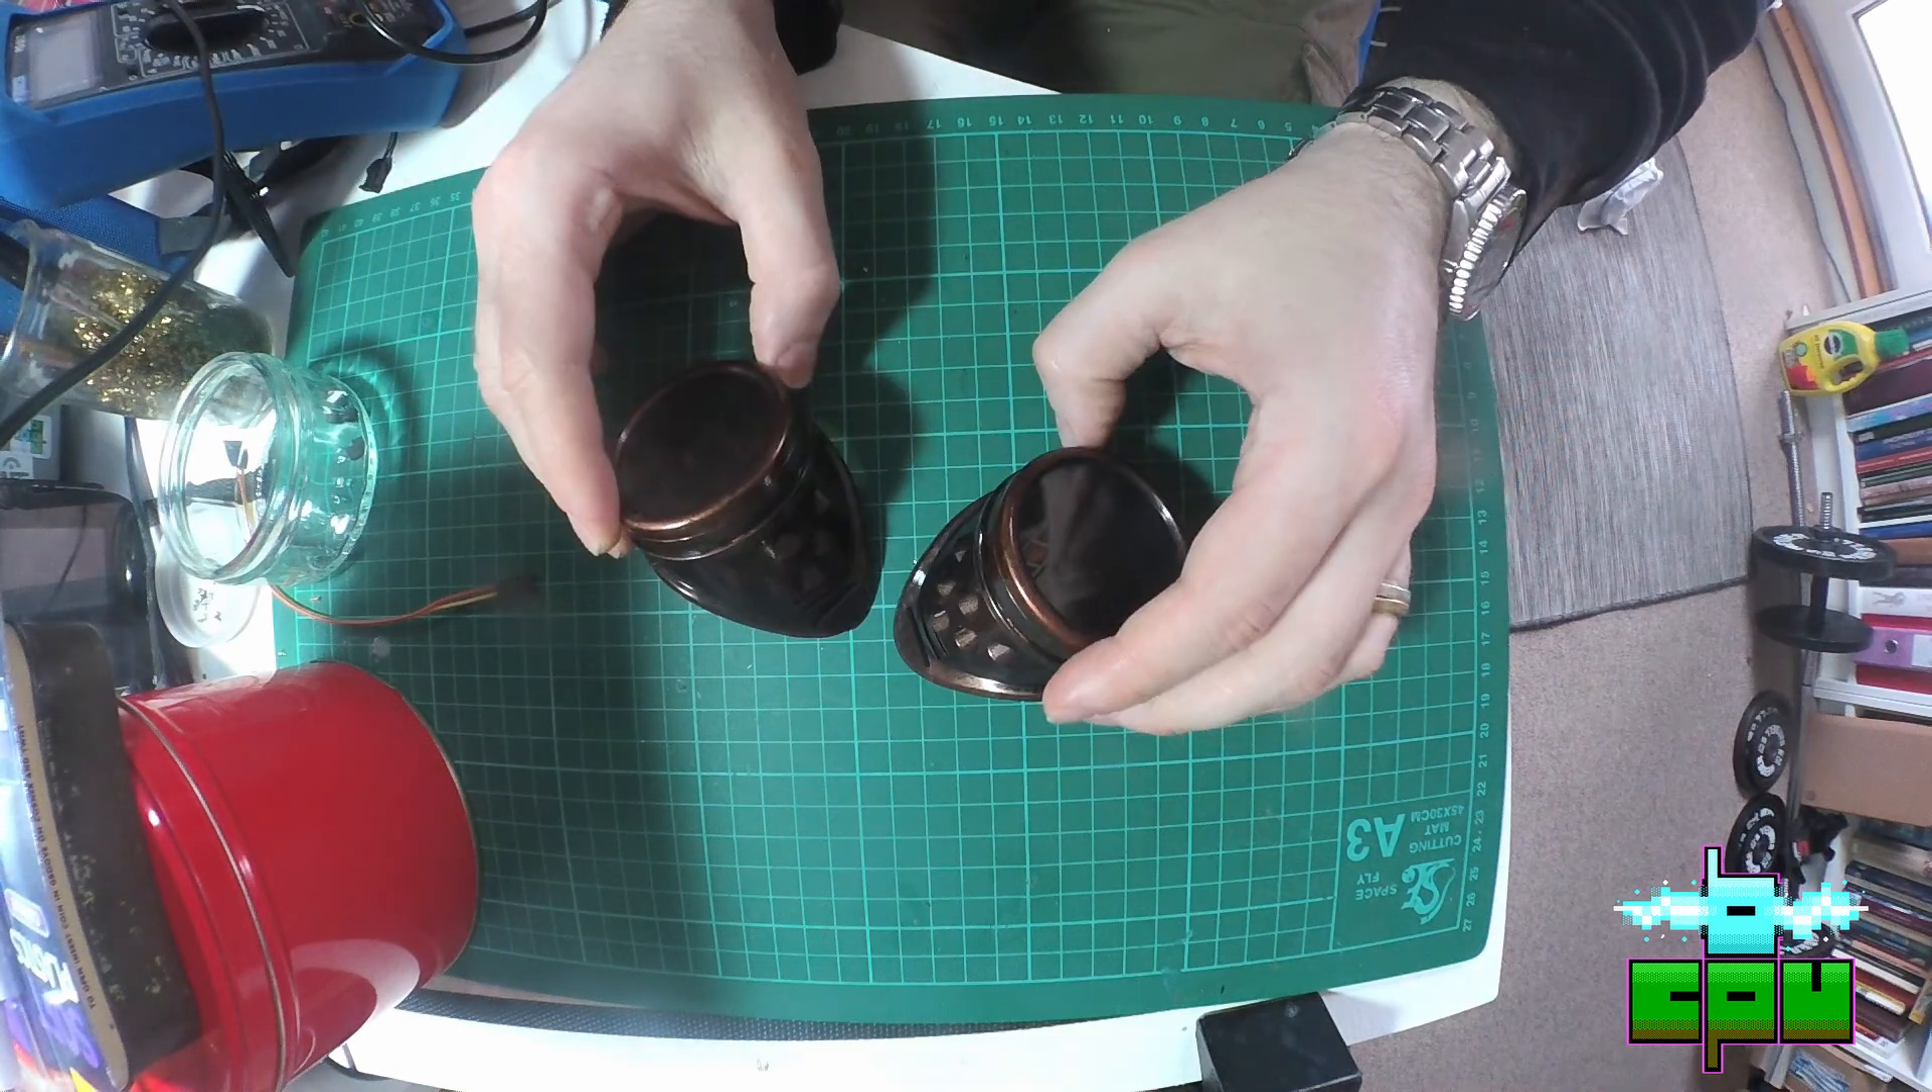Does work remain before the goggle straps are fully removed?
No.